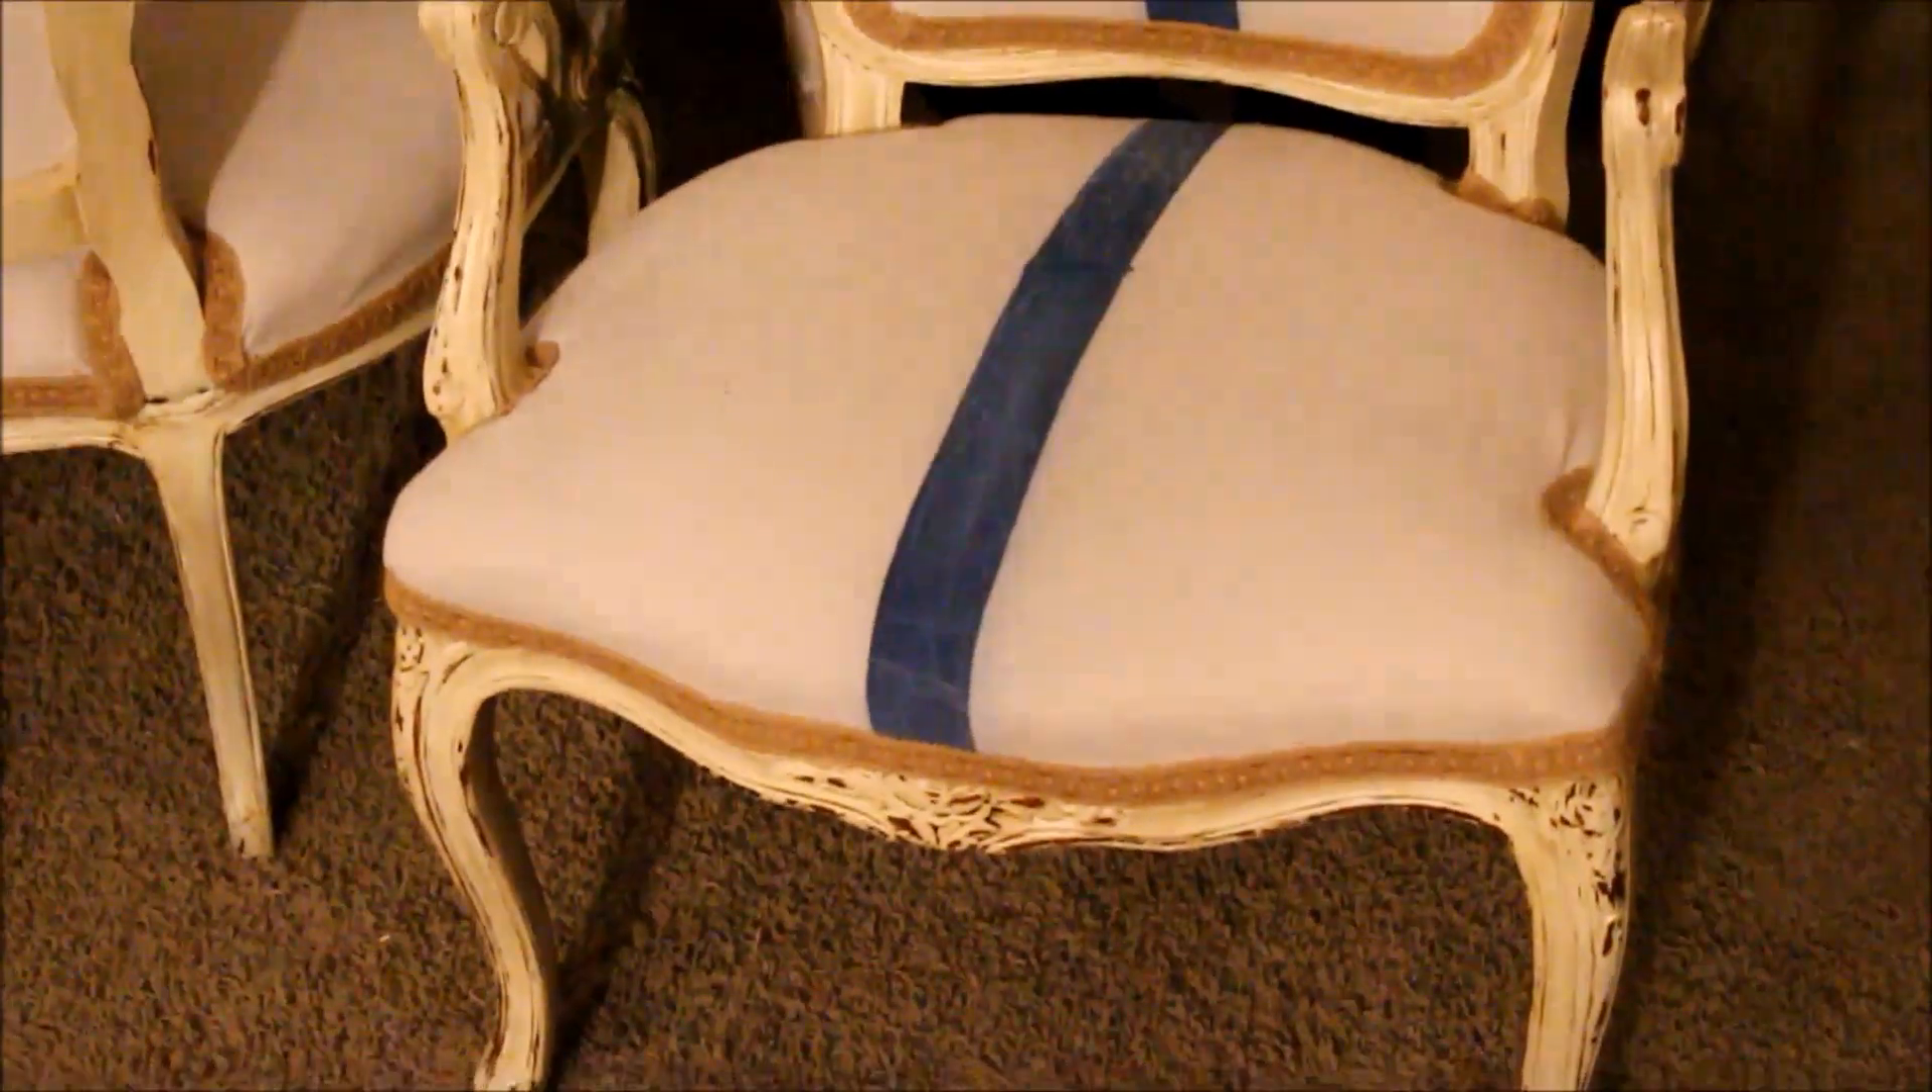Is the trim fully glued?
Yes.